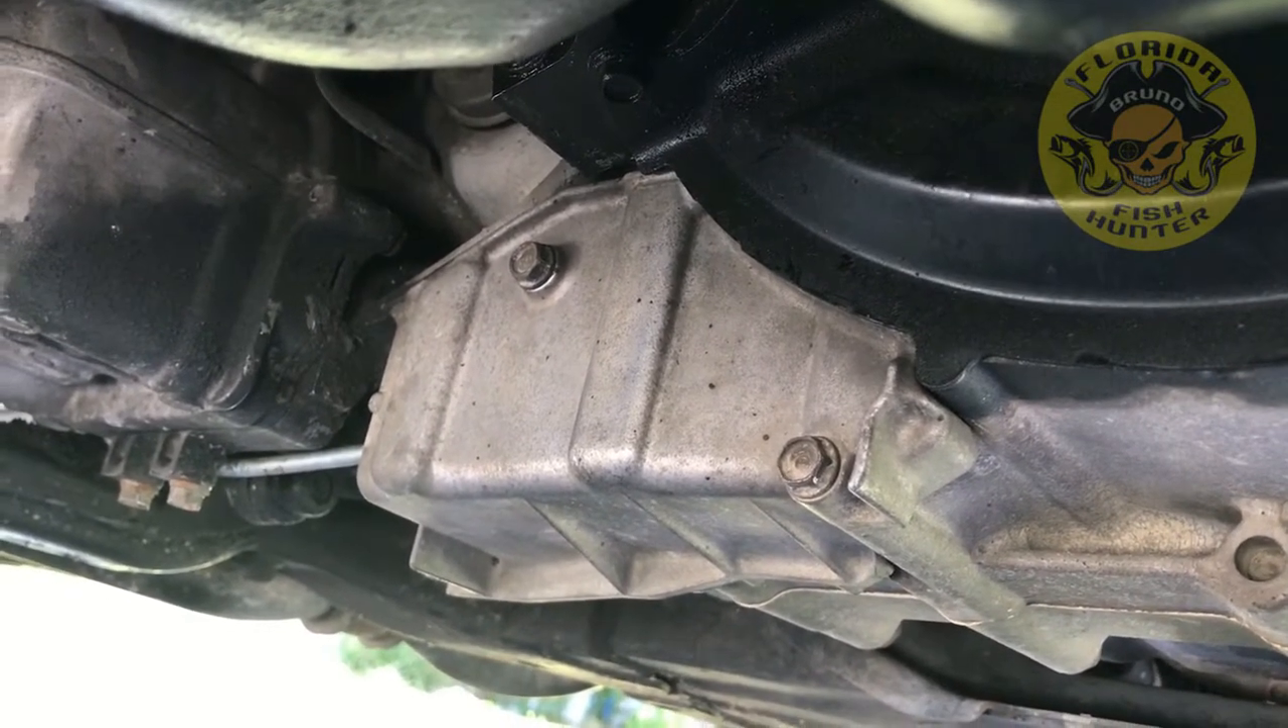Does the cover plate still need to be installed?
No.